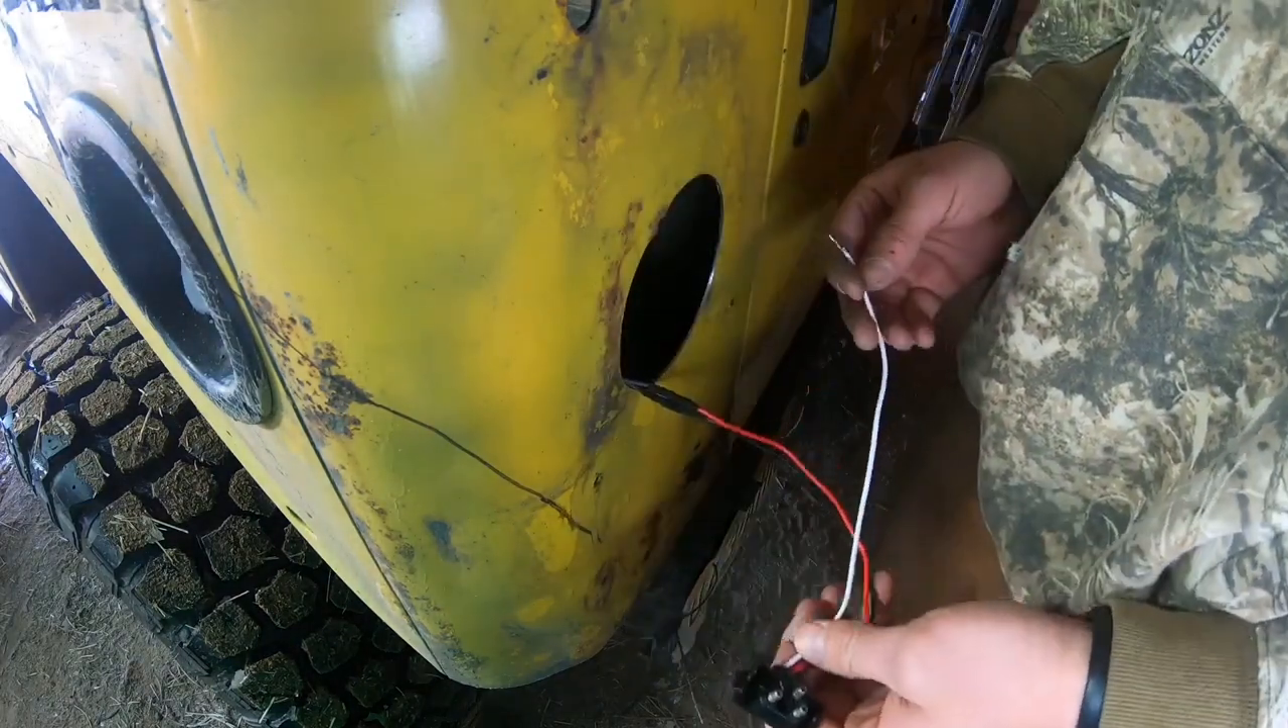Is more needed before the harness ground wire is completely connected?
Yes.